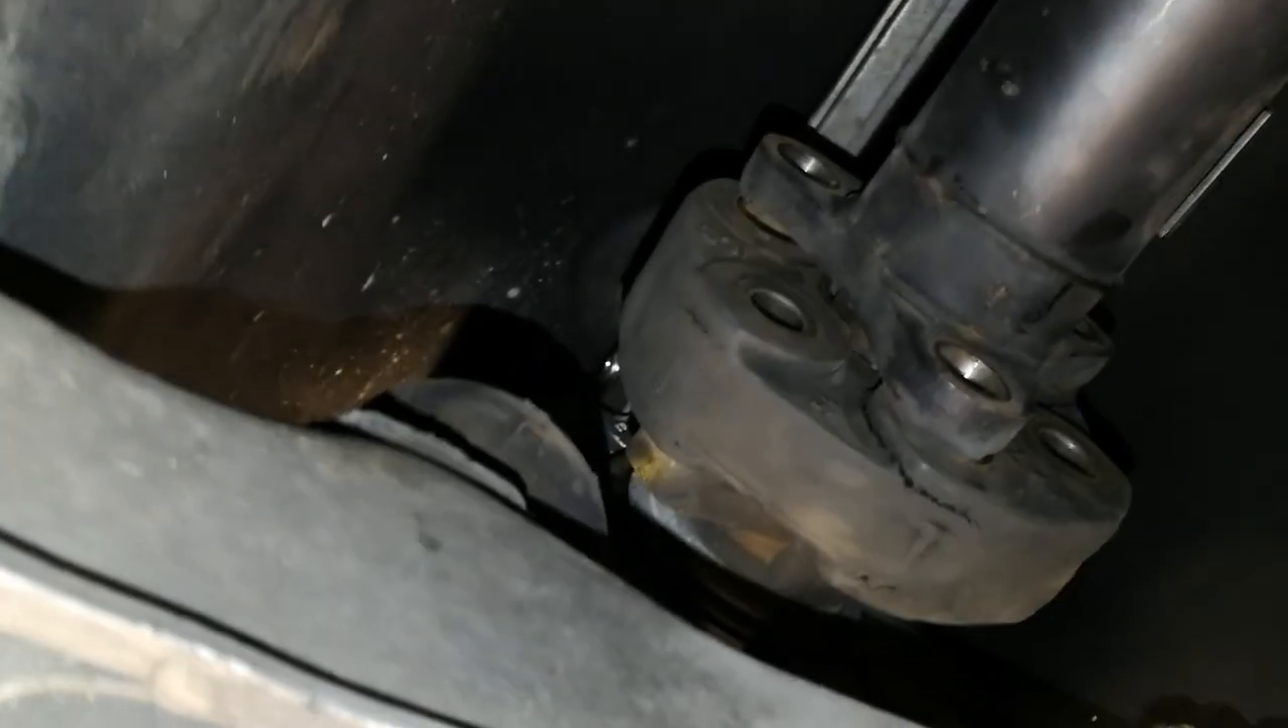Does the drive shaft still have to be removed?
Yes.